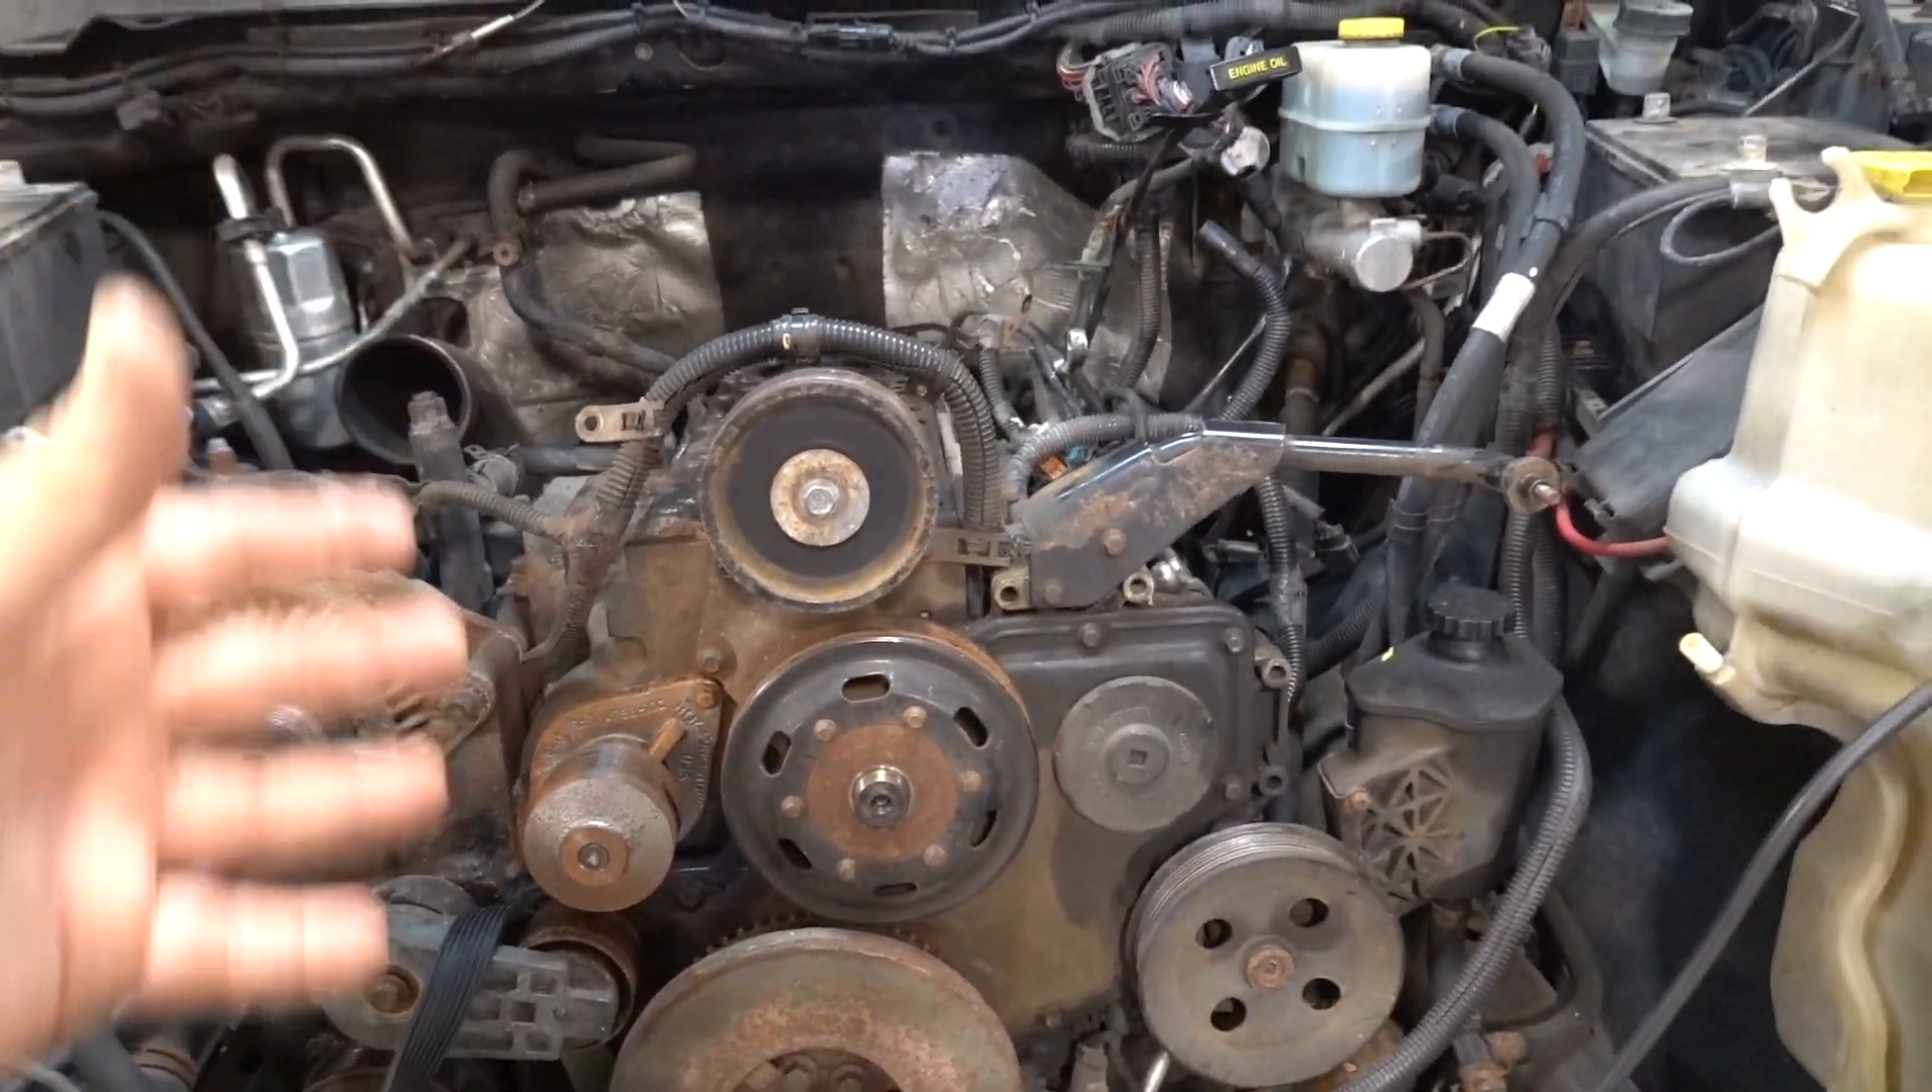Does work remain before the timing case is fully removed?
Yes.